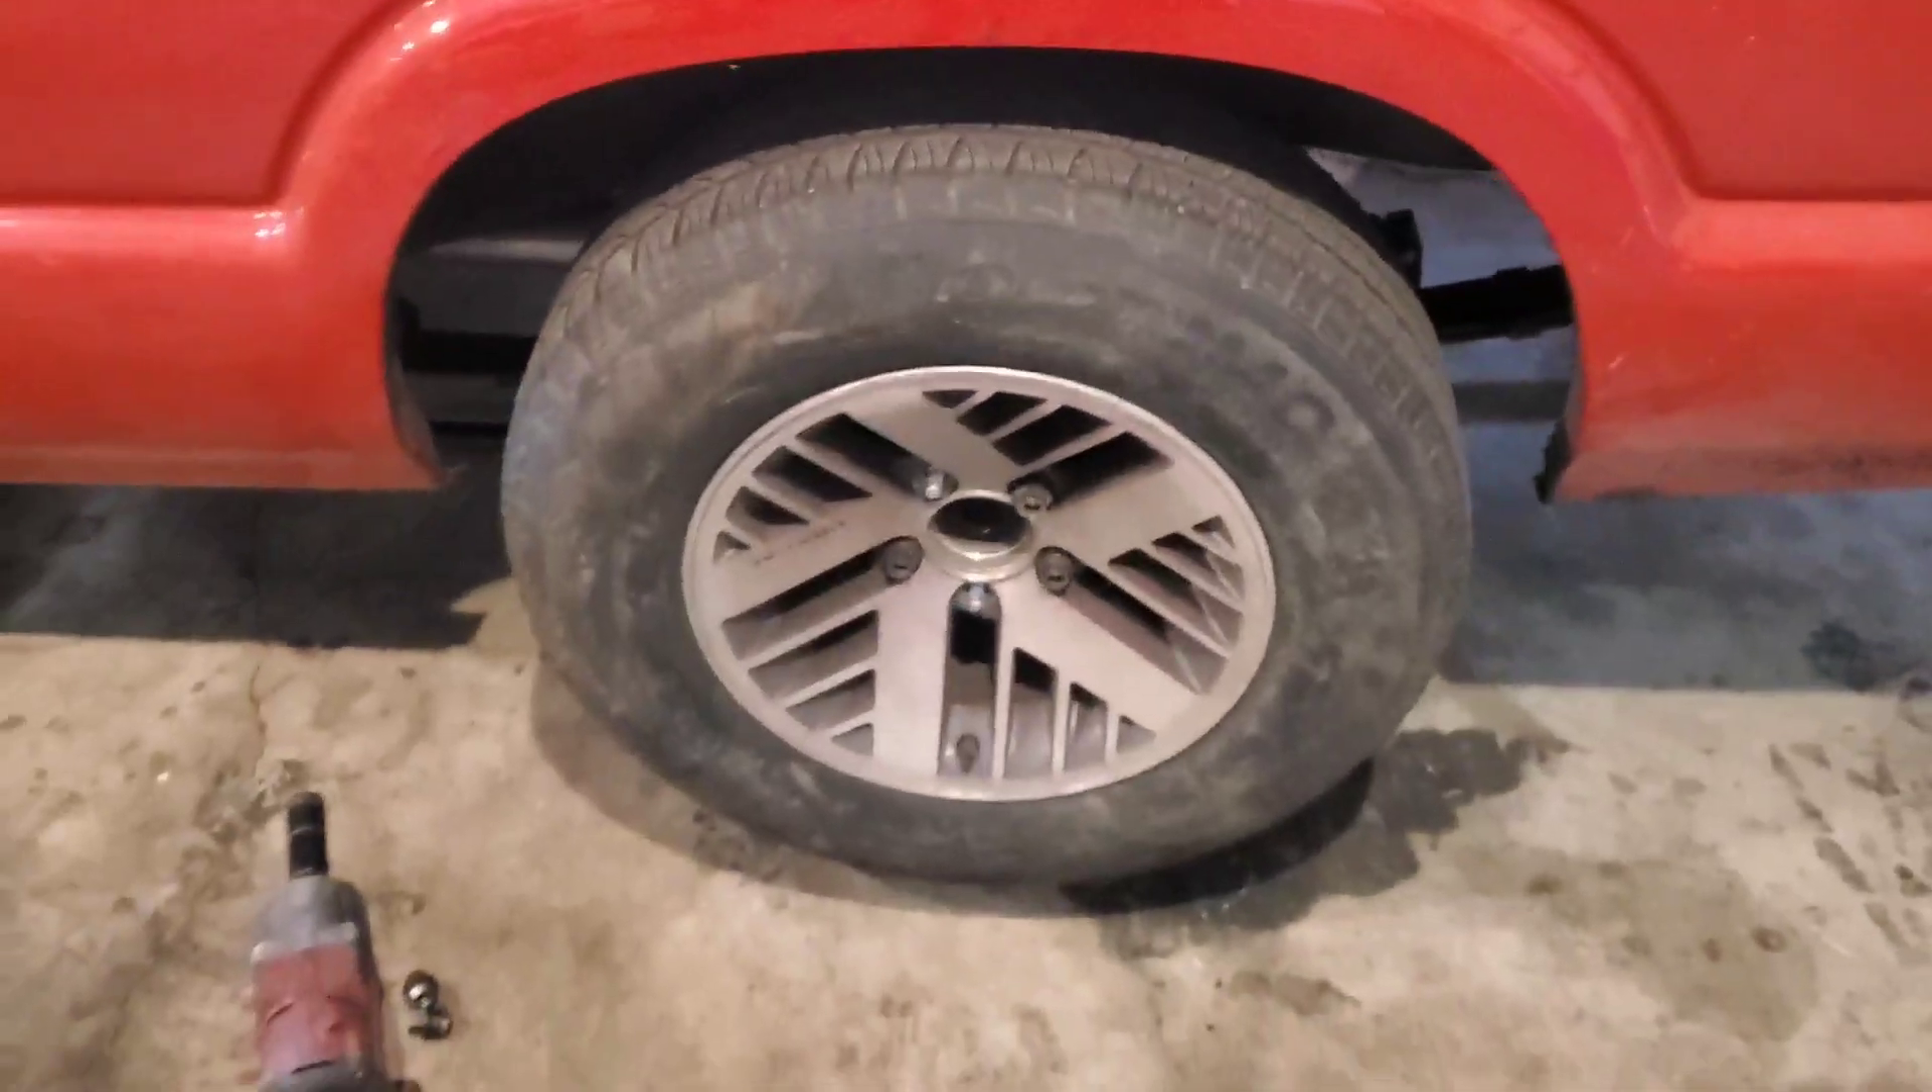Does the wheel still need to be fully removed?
Yes.